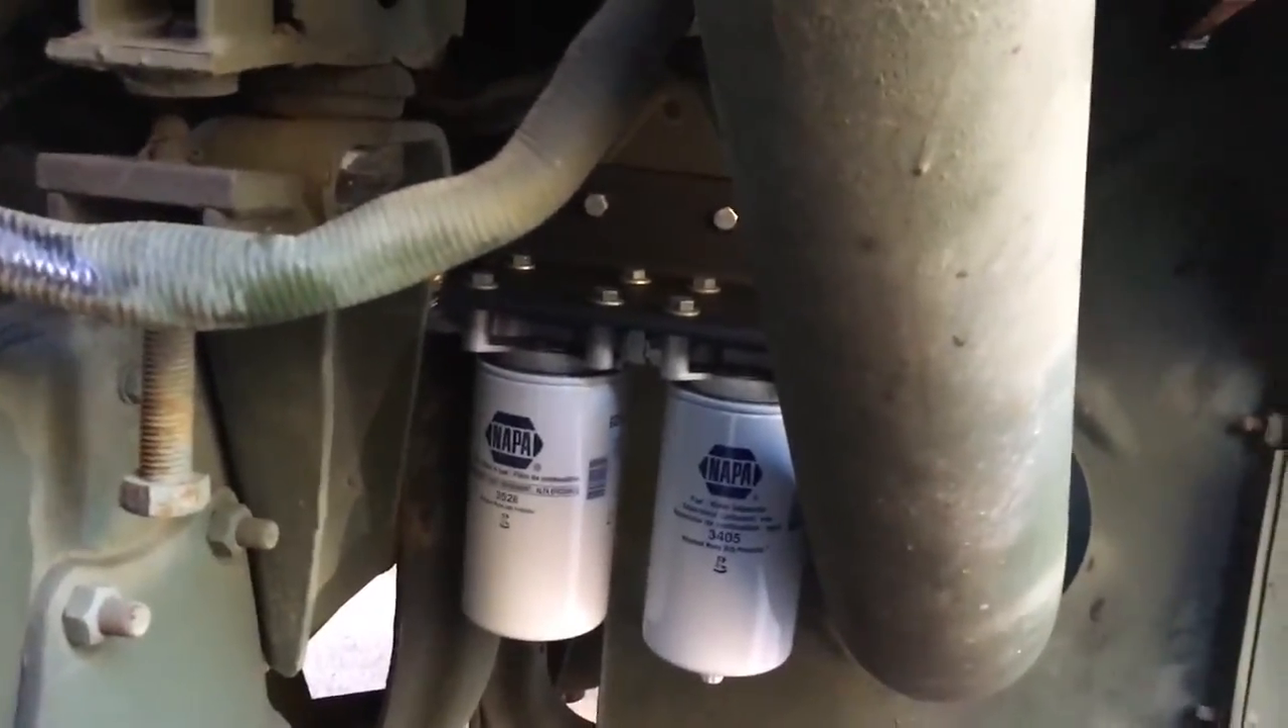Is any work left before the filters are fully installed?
No.